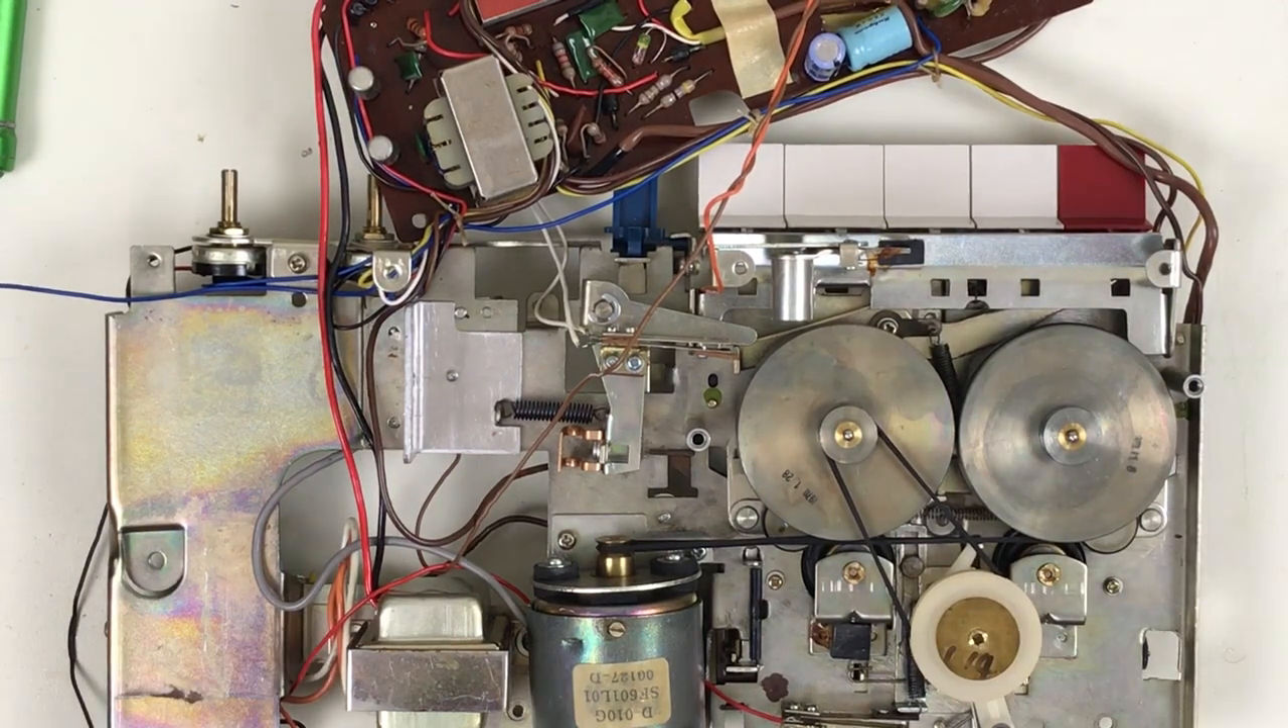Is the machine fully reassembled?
No.